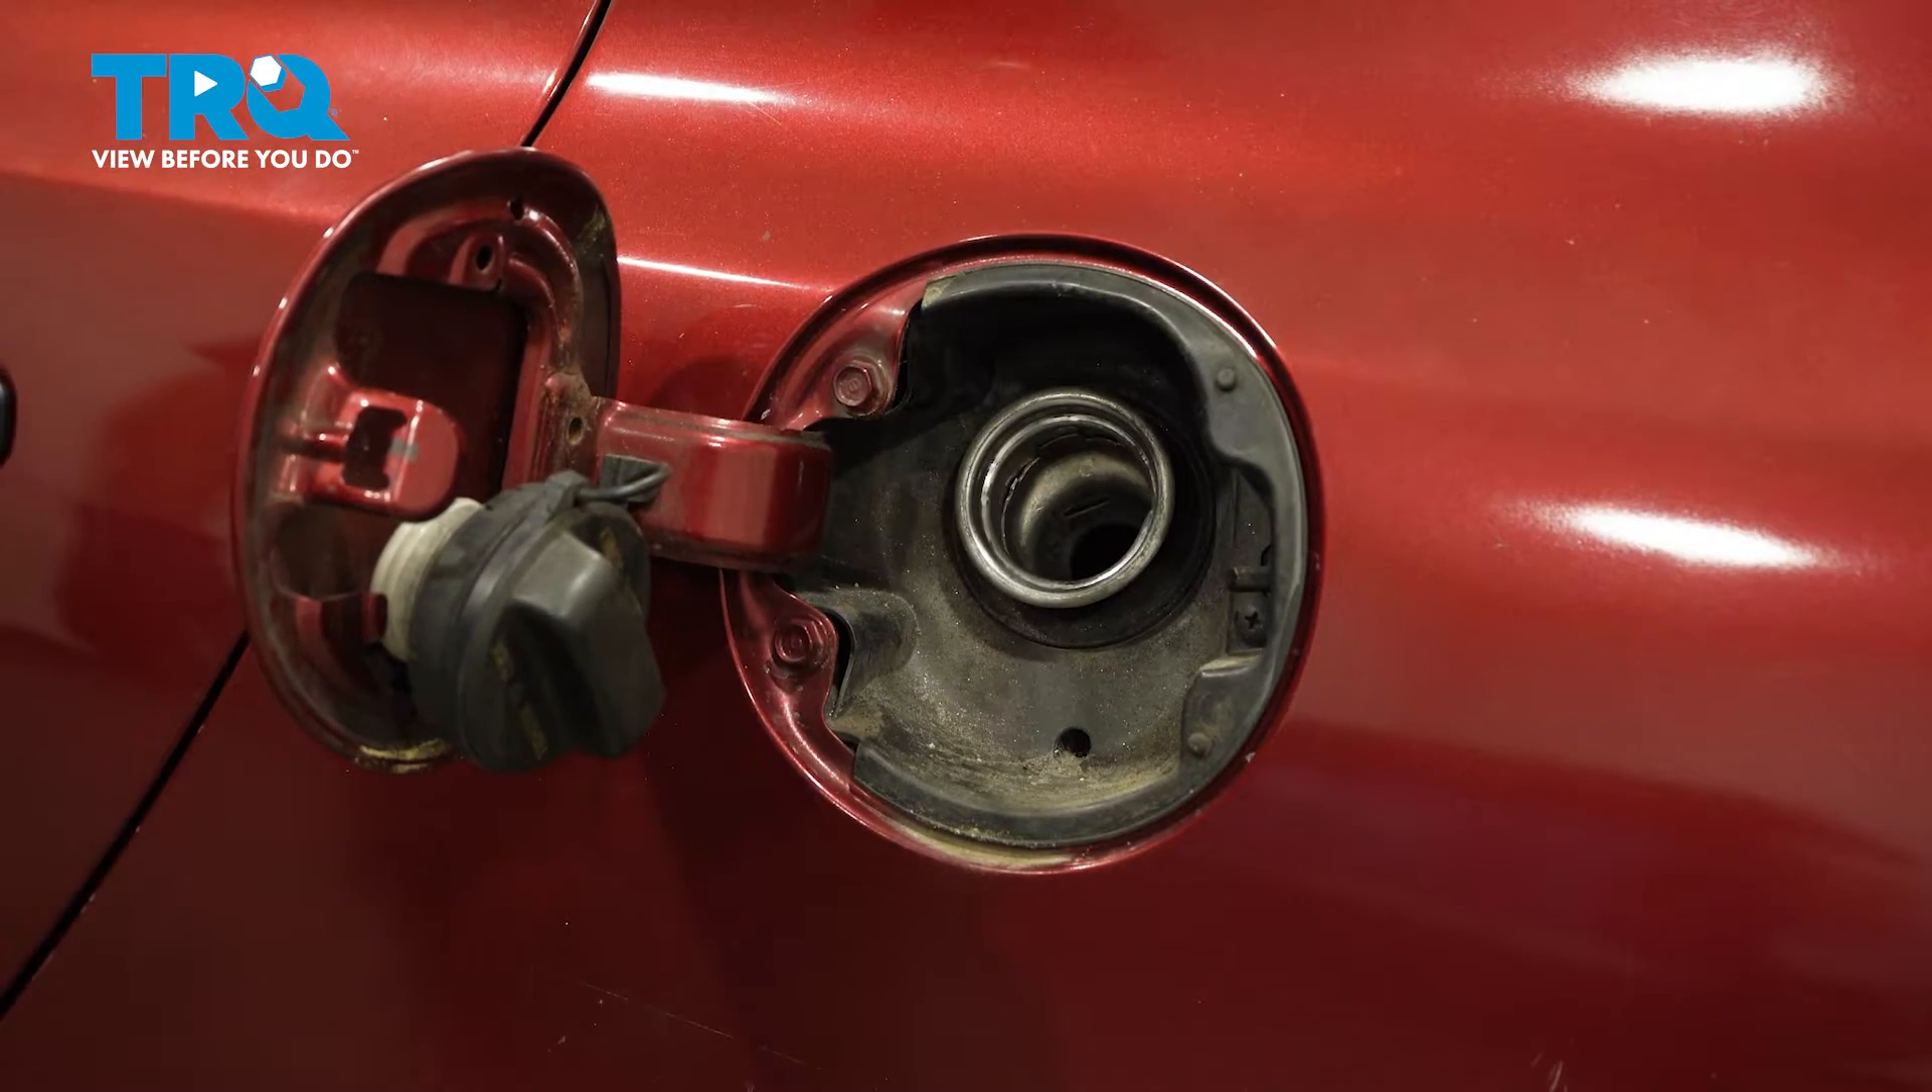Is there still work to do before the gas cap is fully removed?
No.